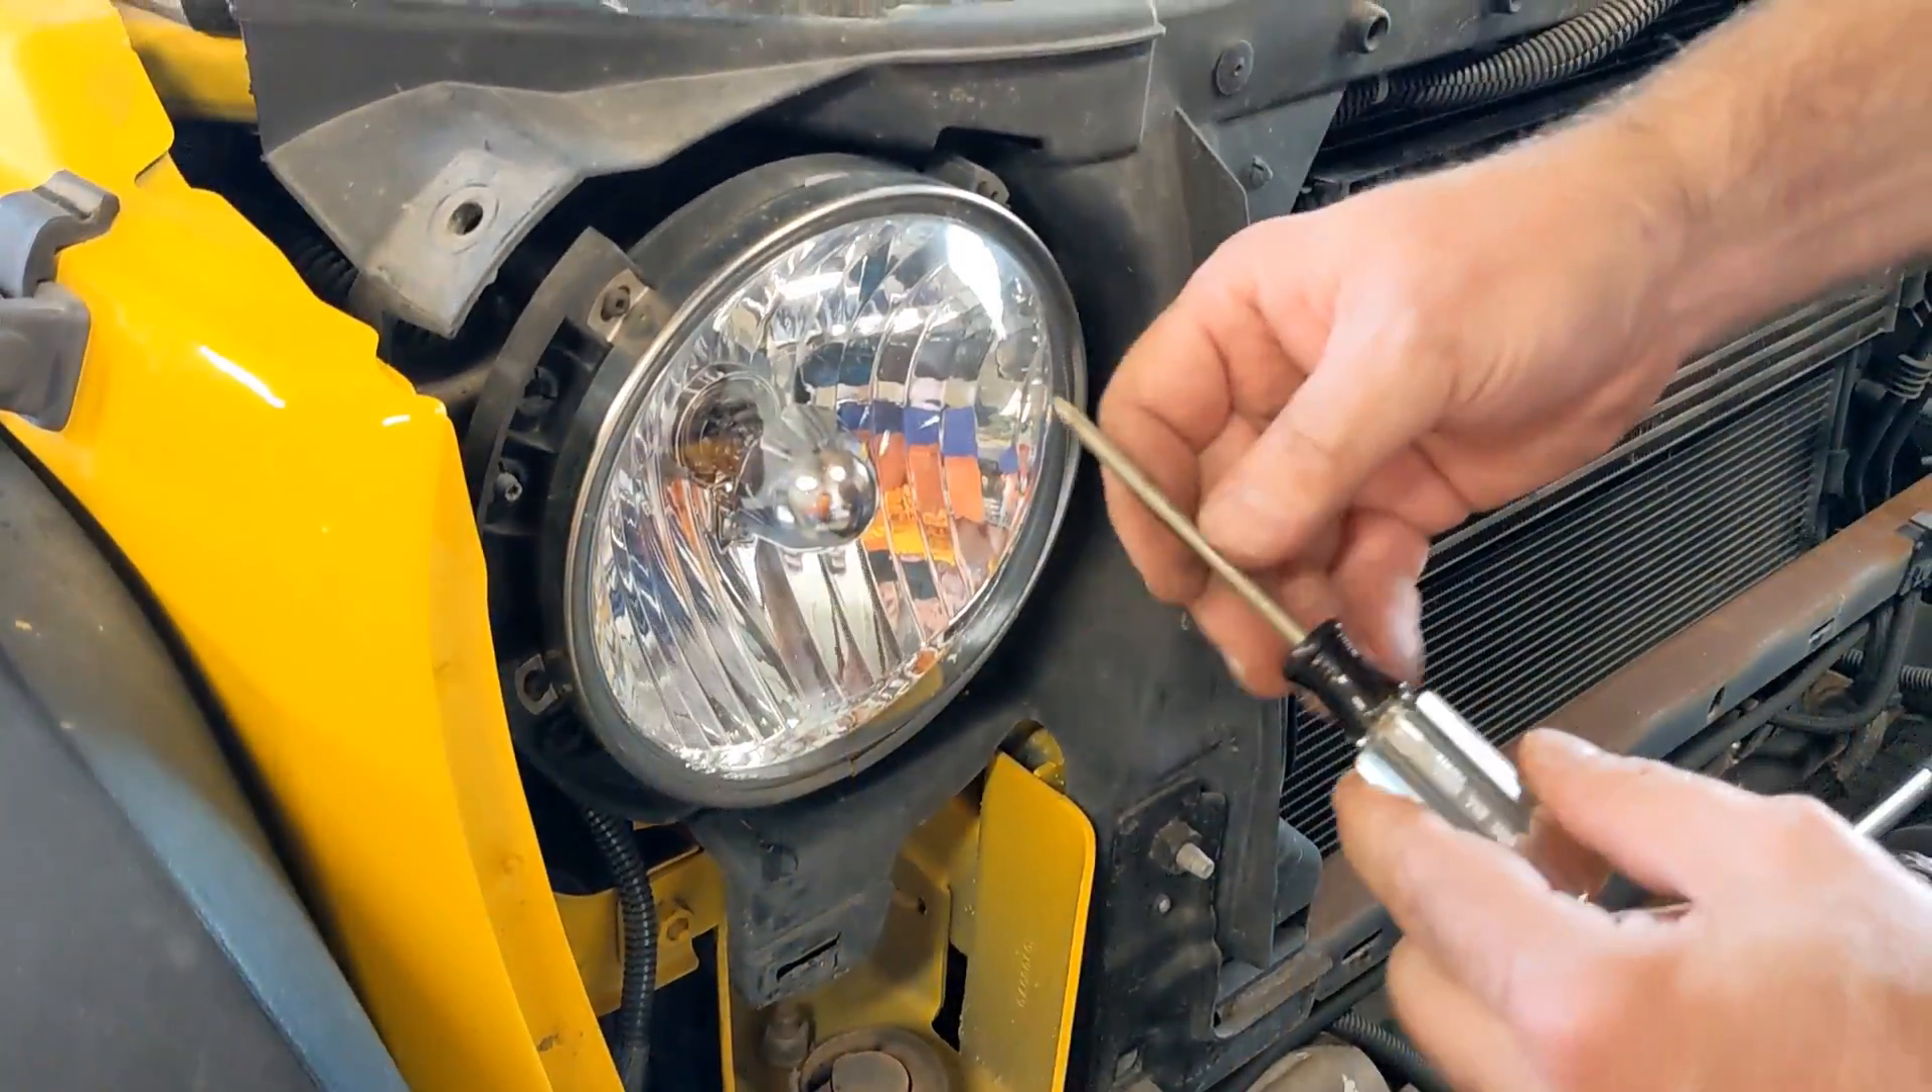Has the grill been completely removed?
Yes.